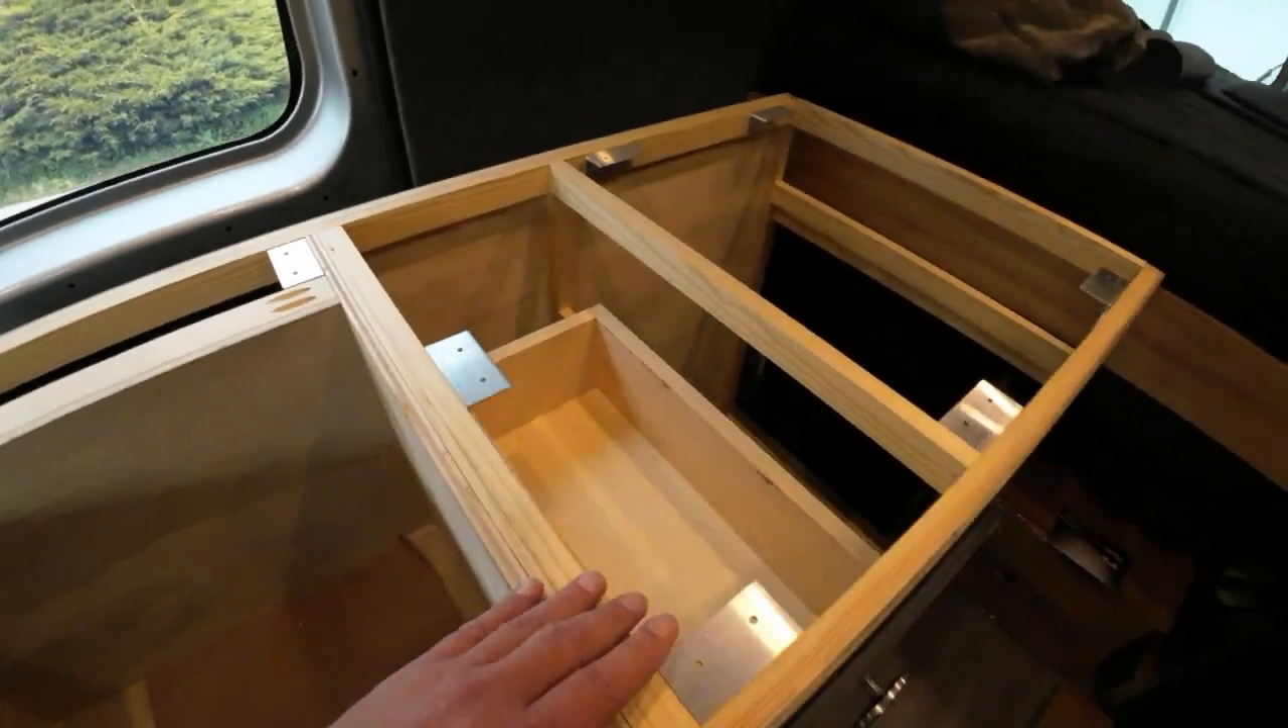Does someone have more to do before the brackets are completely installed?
No.